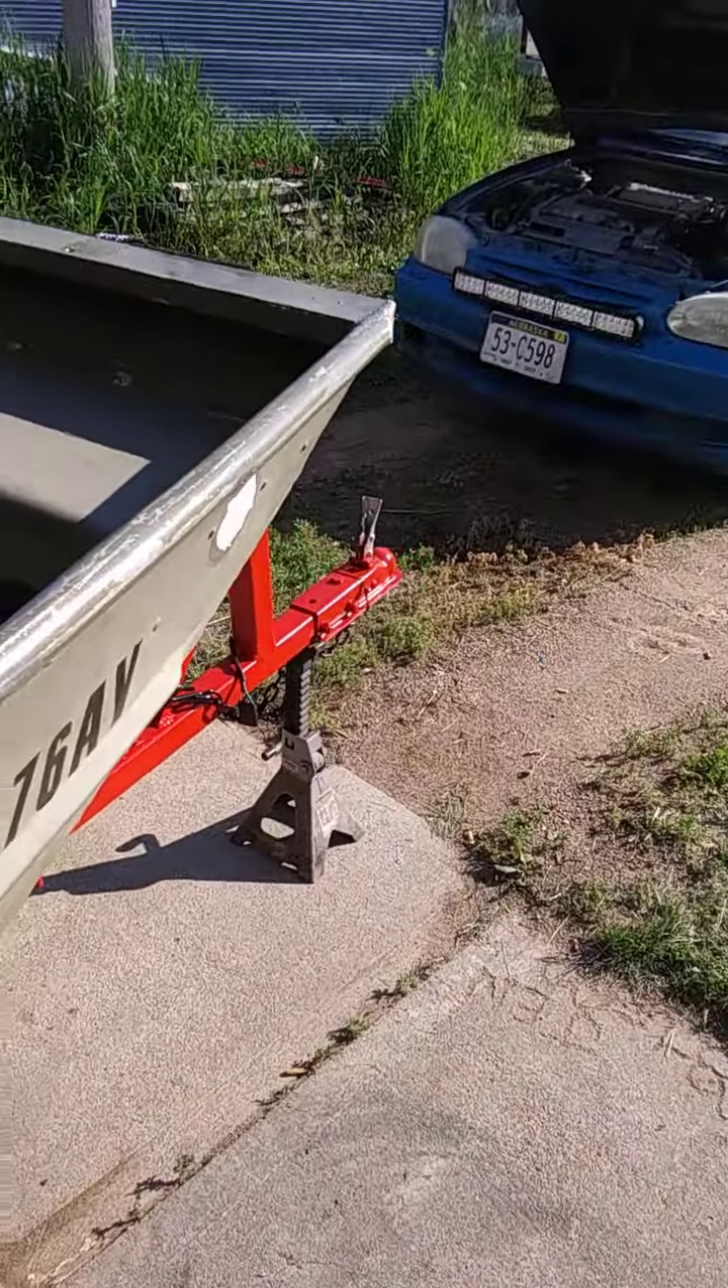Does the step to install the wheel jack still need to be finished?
Yes.